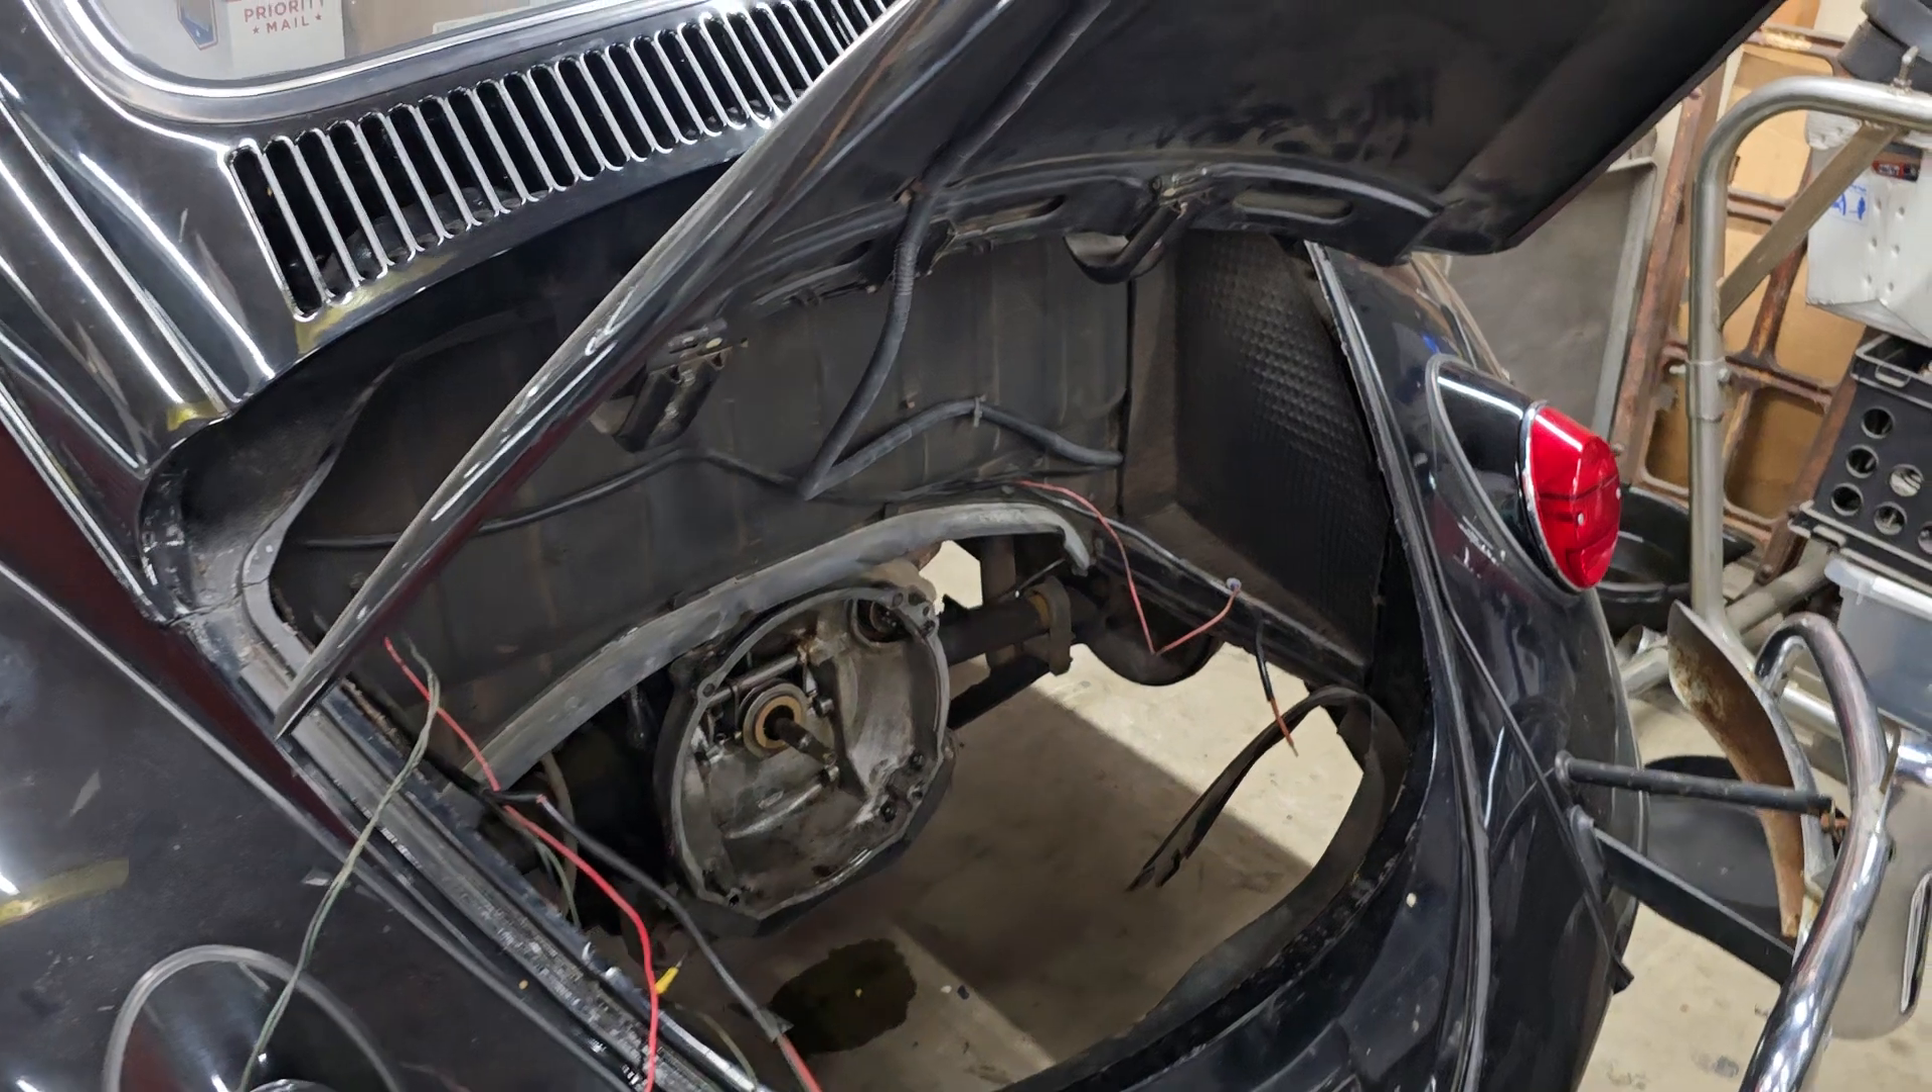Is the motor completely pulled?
Yes.